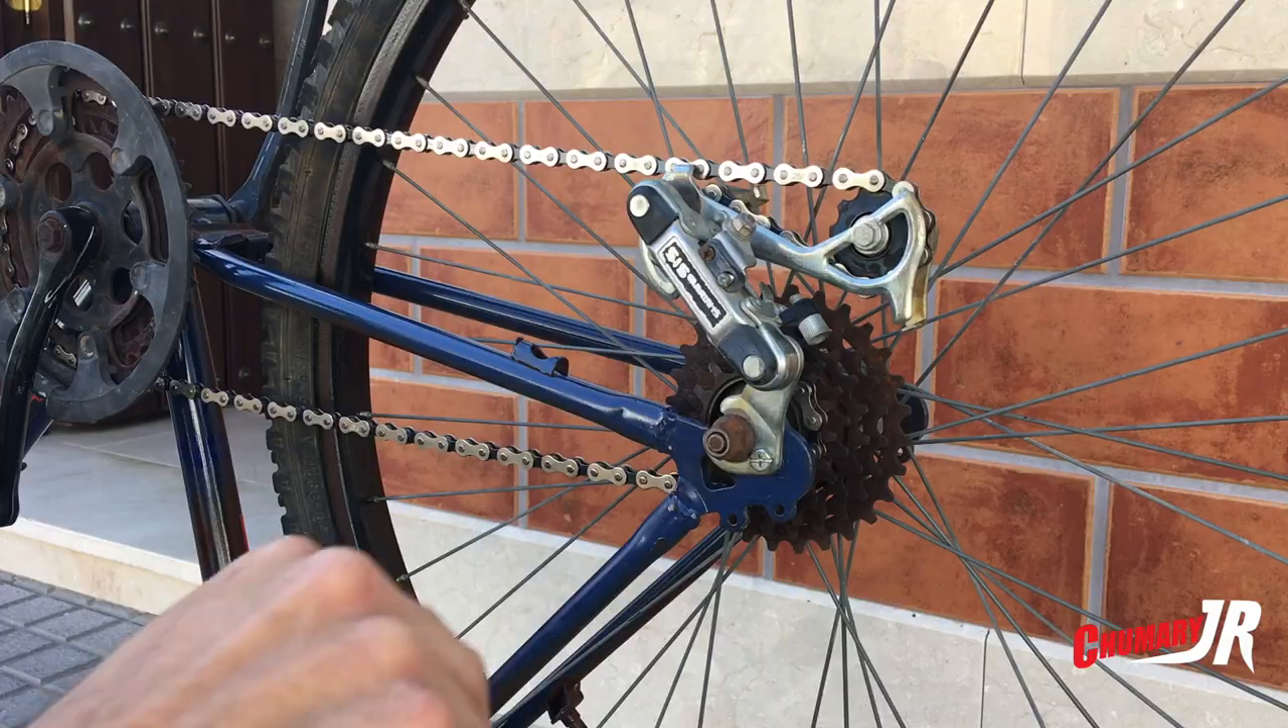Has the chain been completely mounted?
Yes.